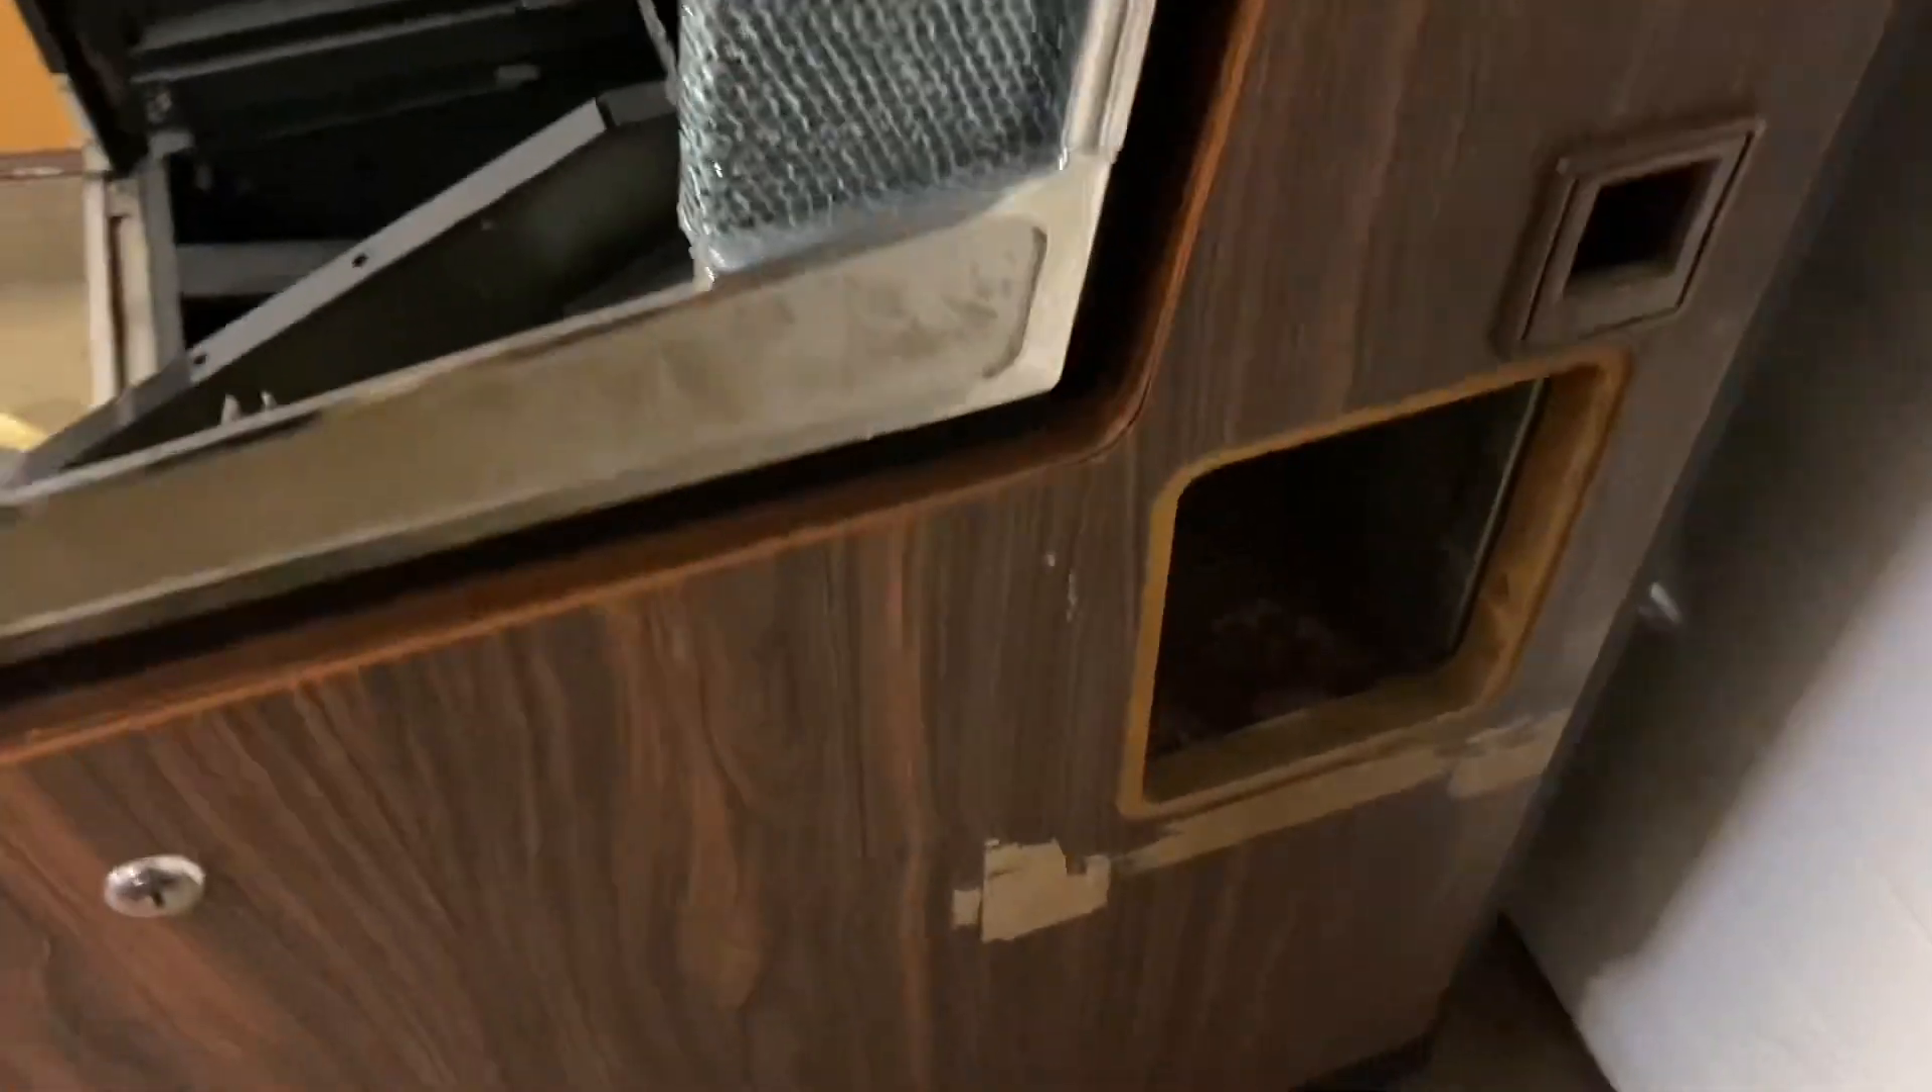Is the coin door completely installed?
No.